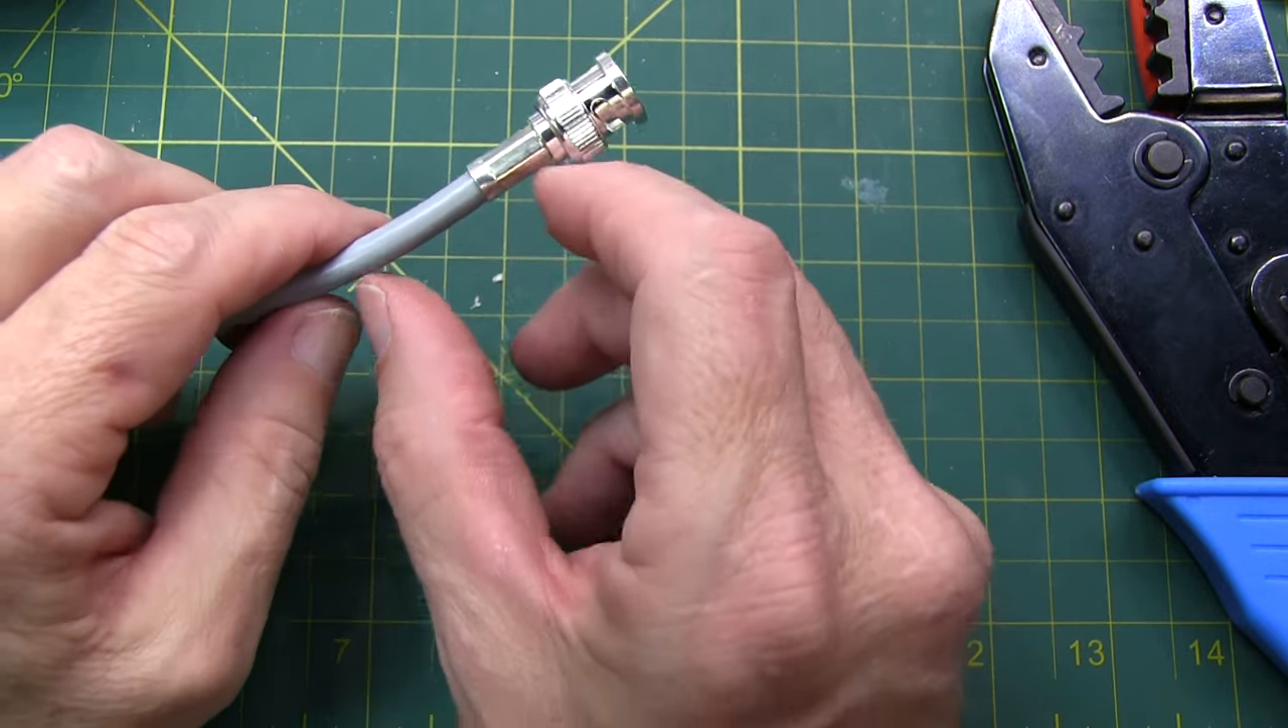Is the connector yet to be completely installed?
No.